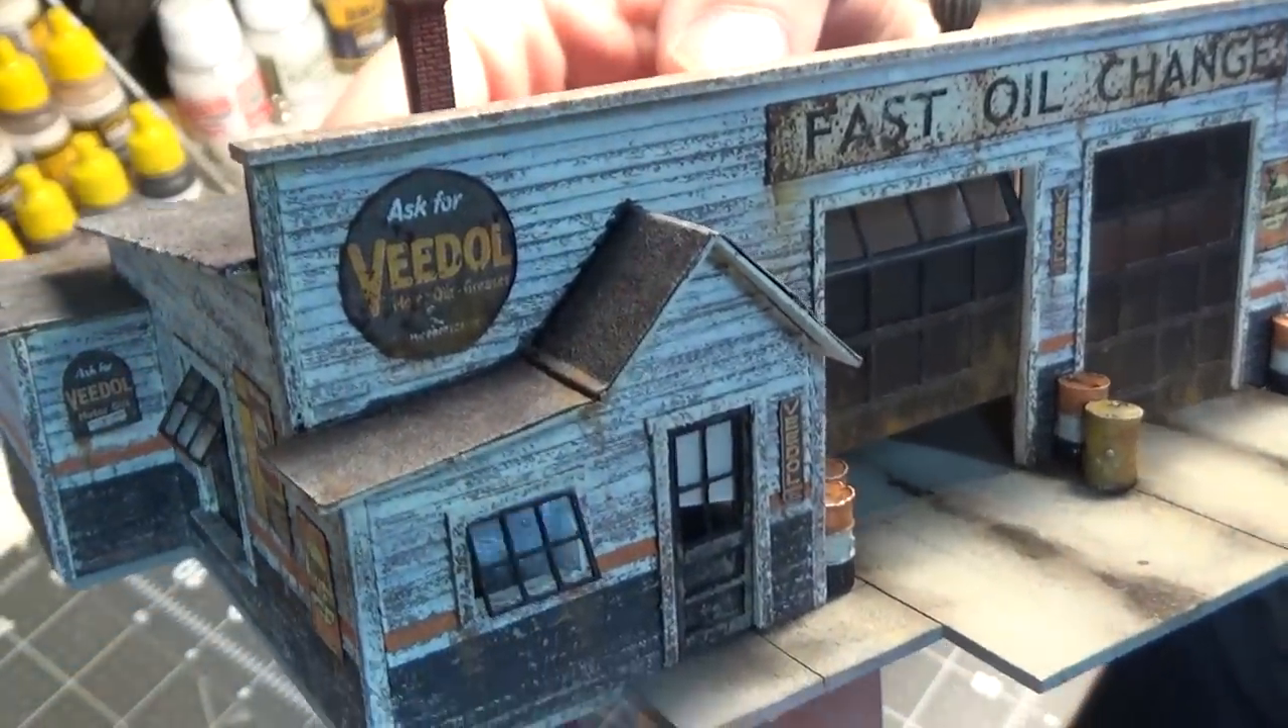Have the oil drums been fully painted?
Yes.